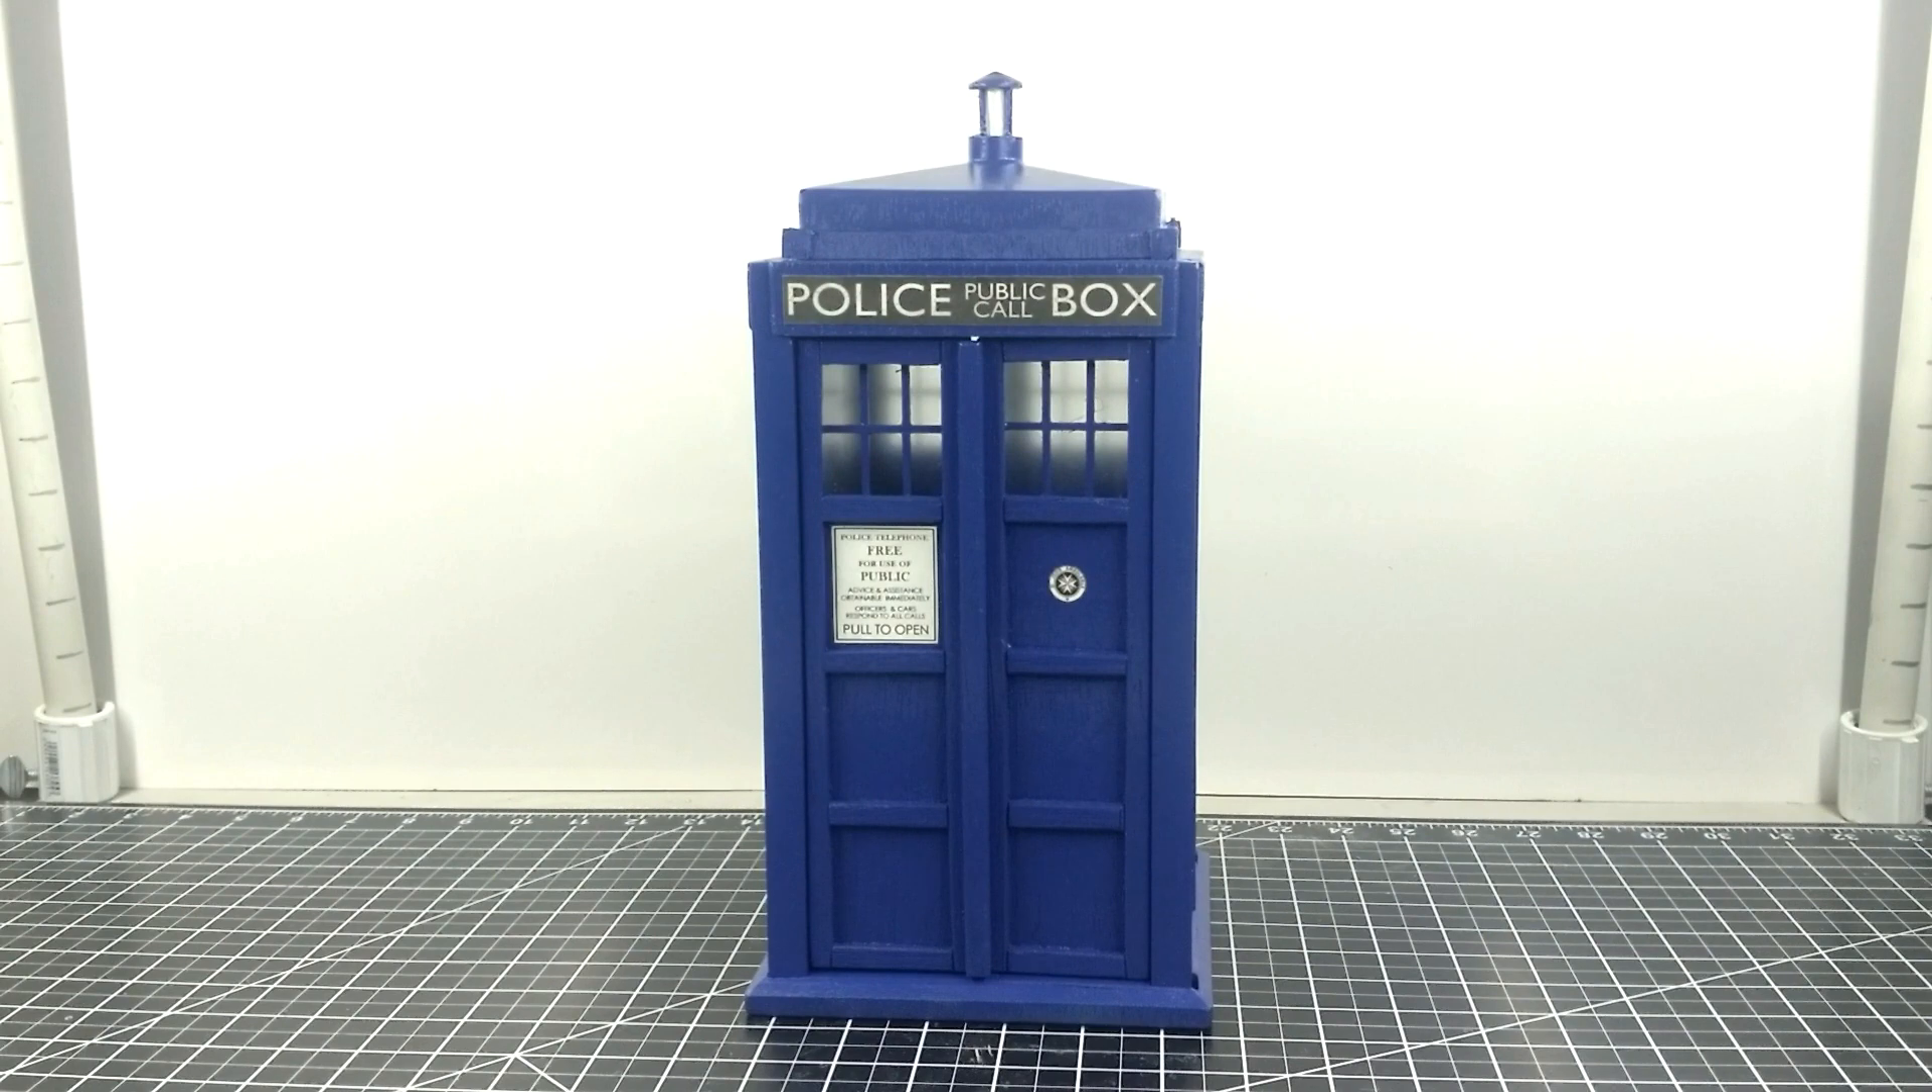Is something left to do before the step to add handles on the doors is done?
Yes.